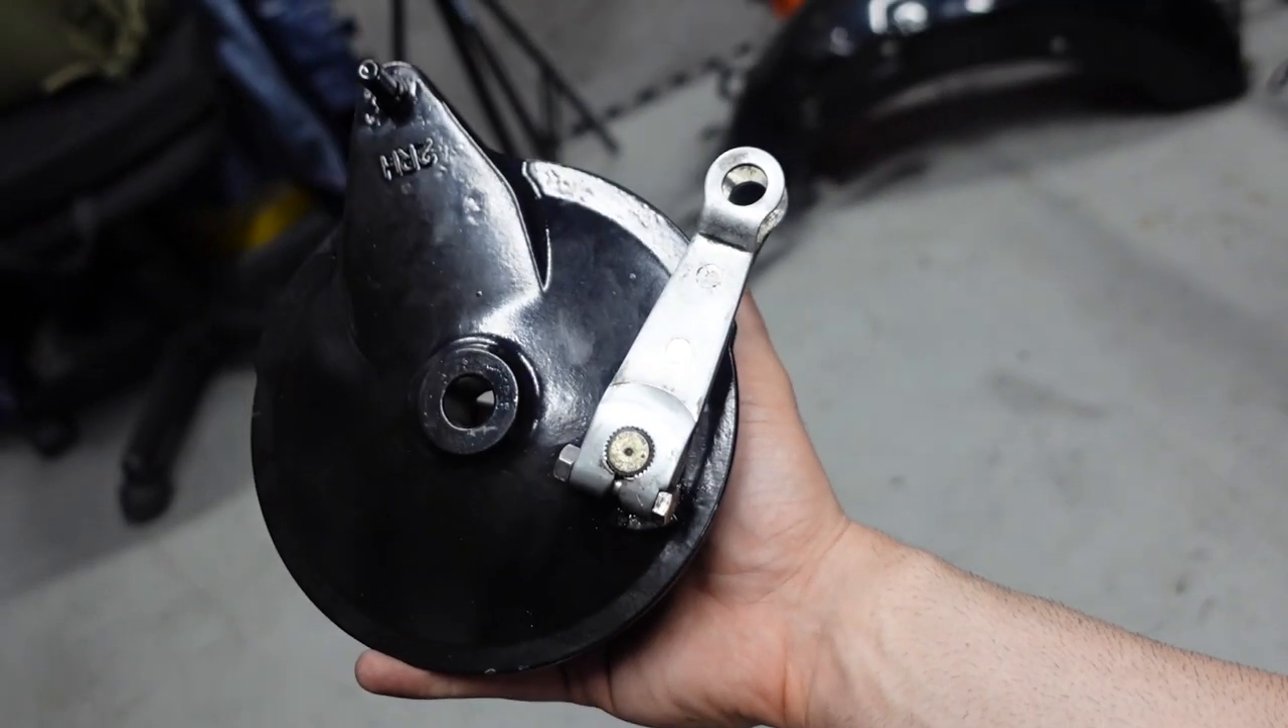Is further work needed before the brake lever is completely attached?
No.